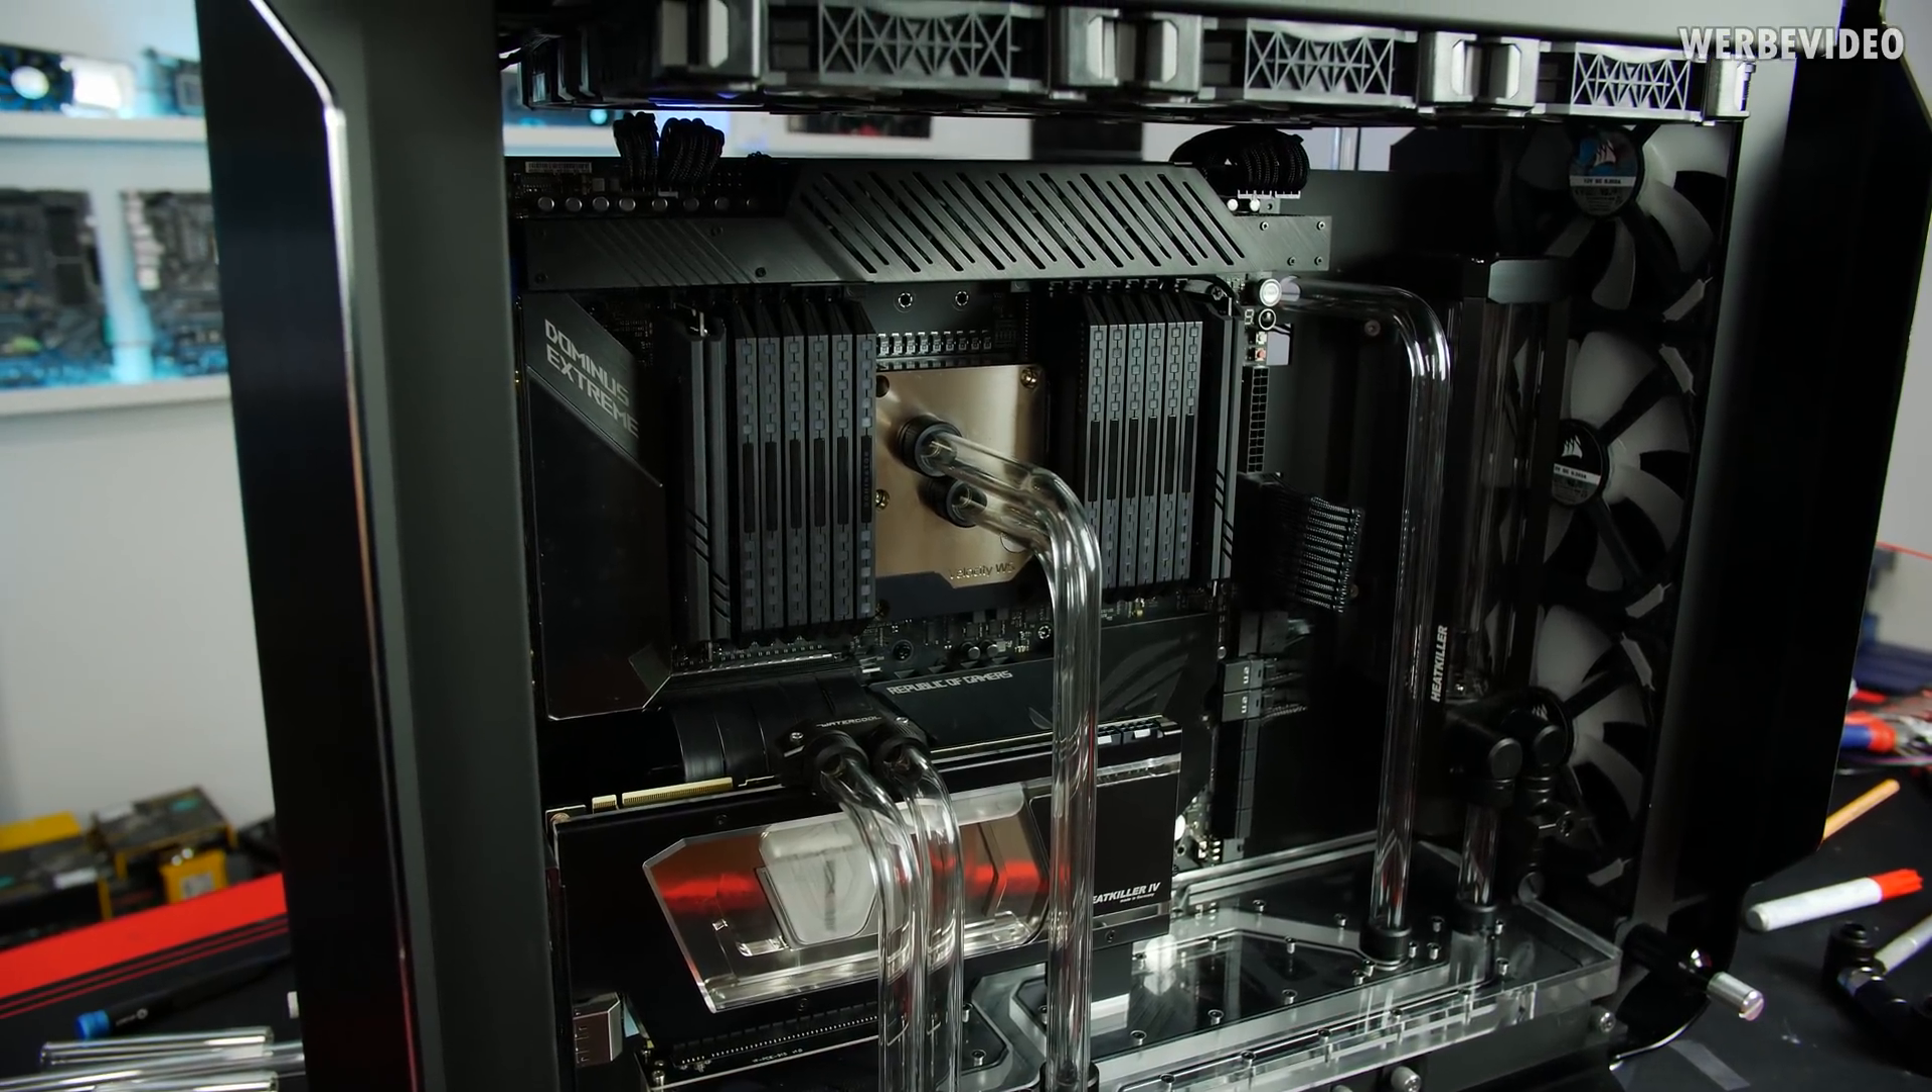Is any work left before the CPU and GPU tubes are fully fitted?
No.